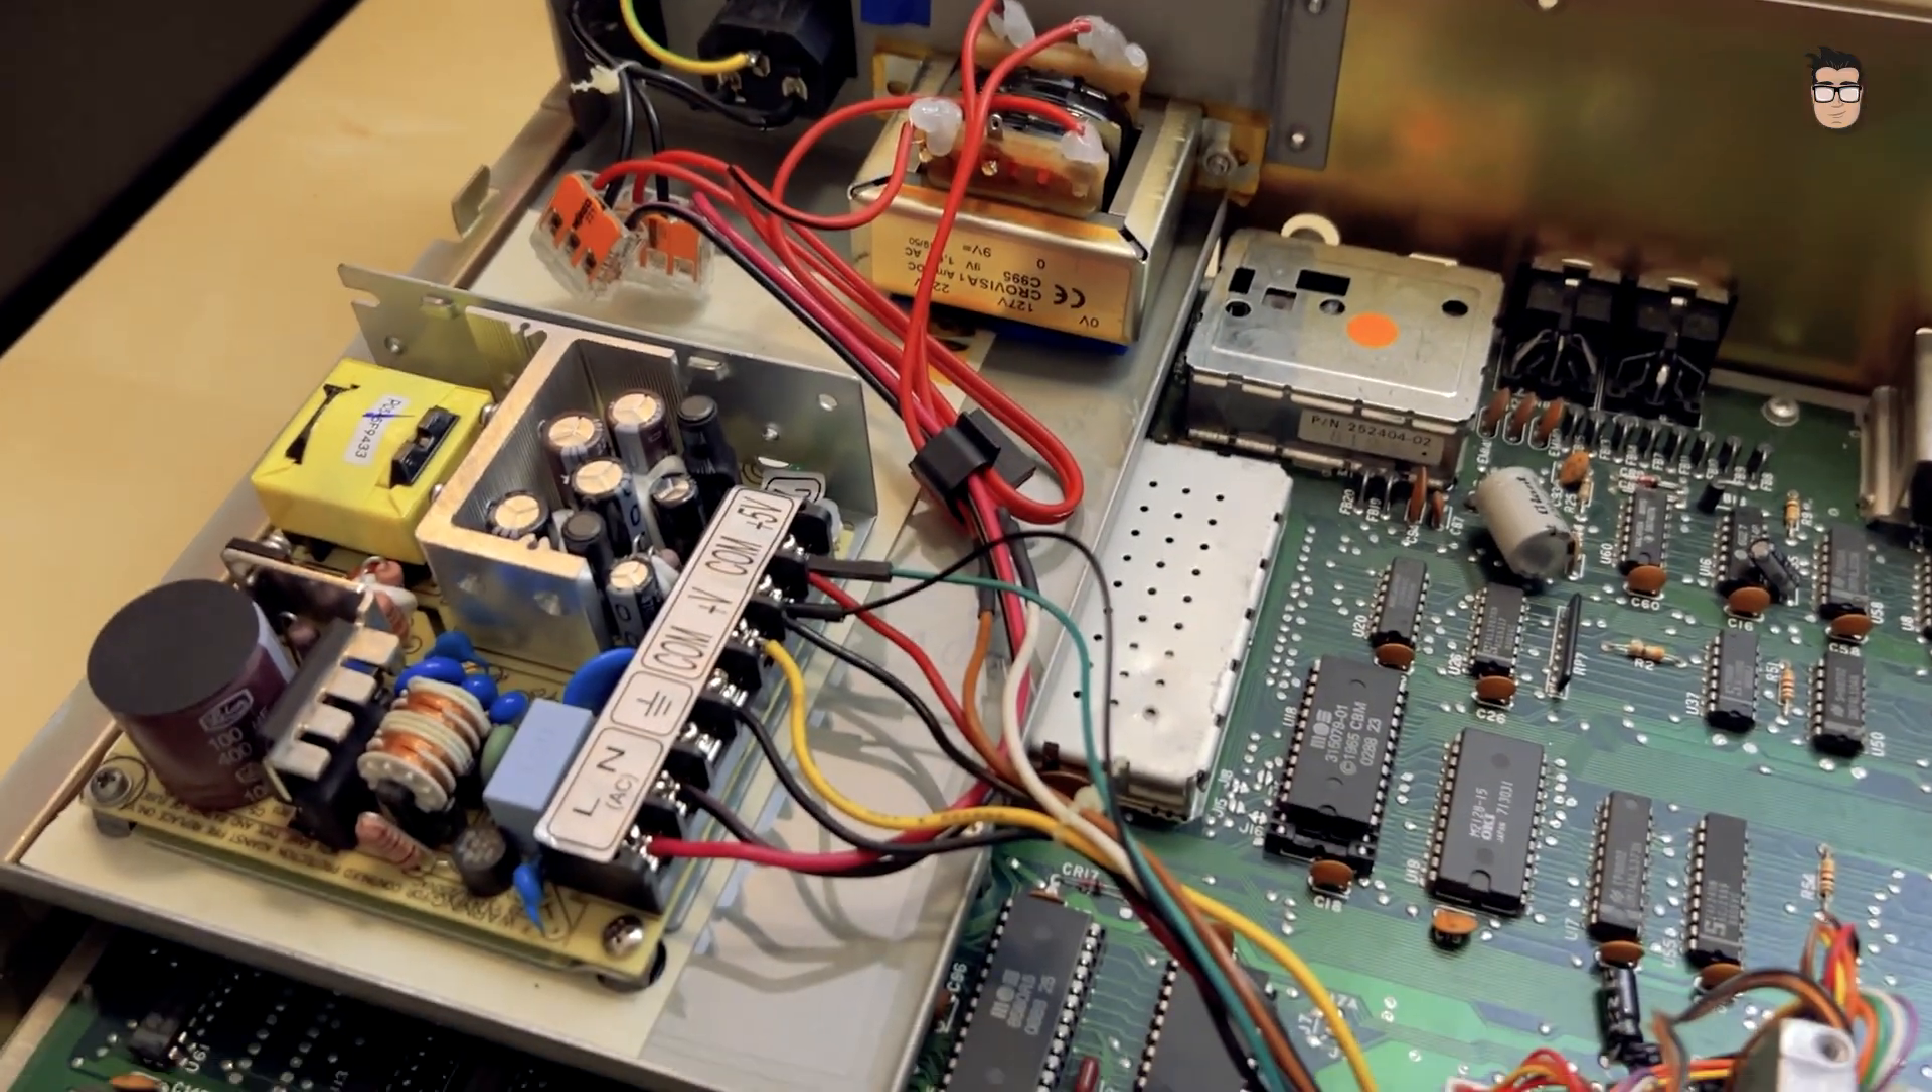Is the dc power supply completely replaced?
Yes.